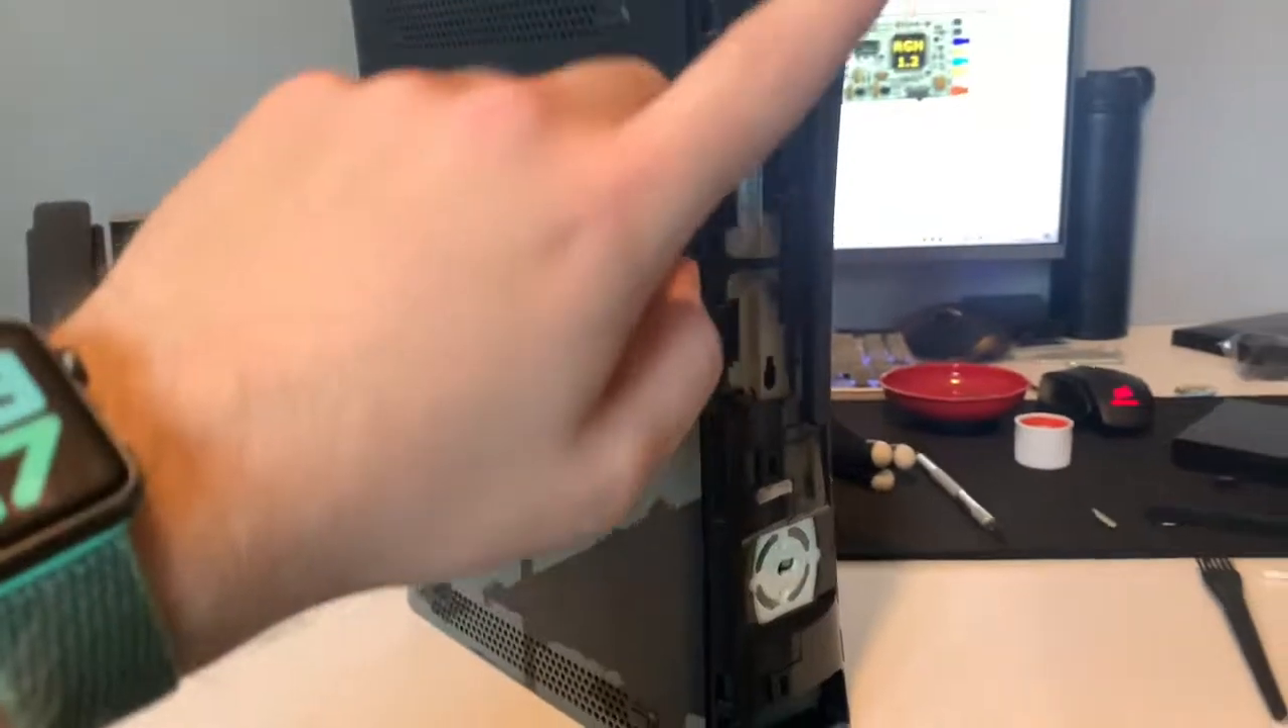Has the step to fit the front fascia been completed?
No.